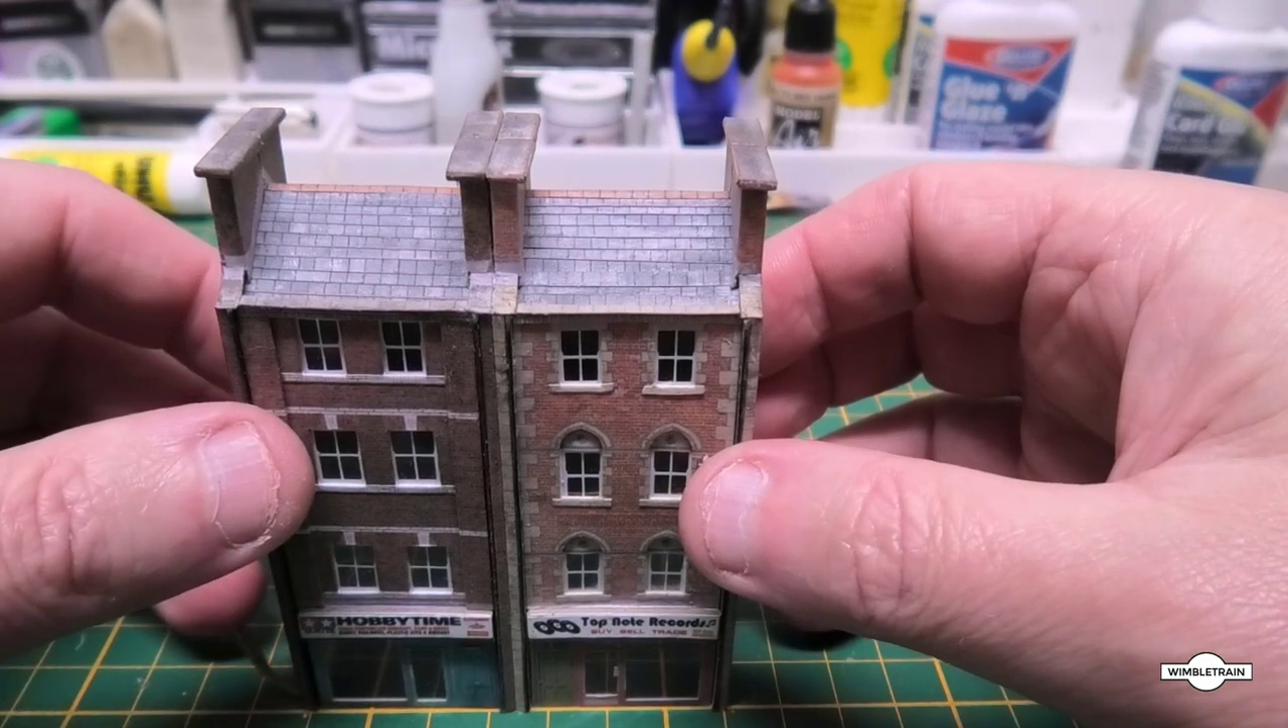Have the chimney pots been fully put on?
No.